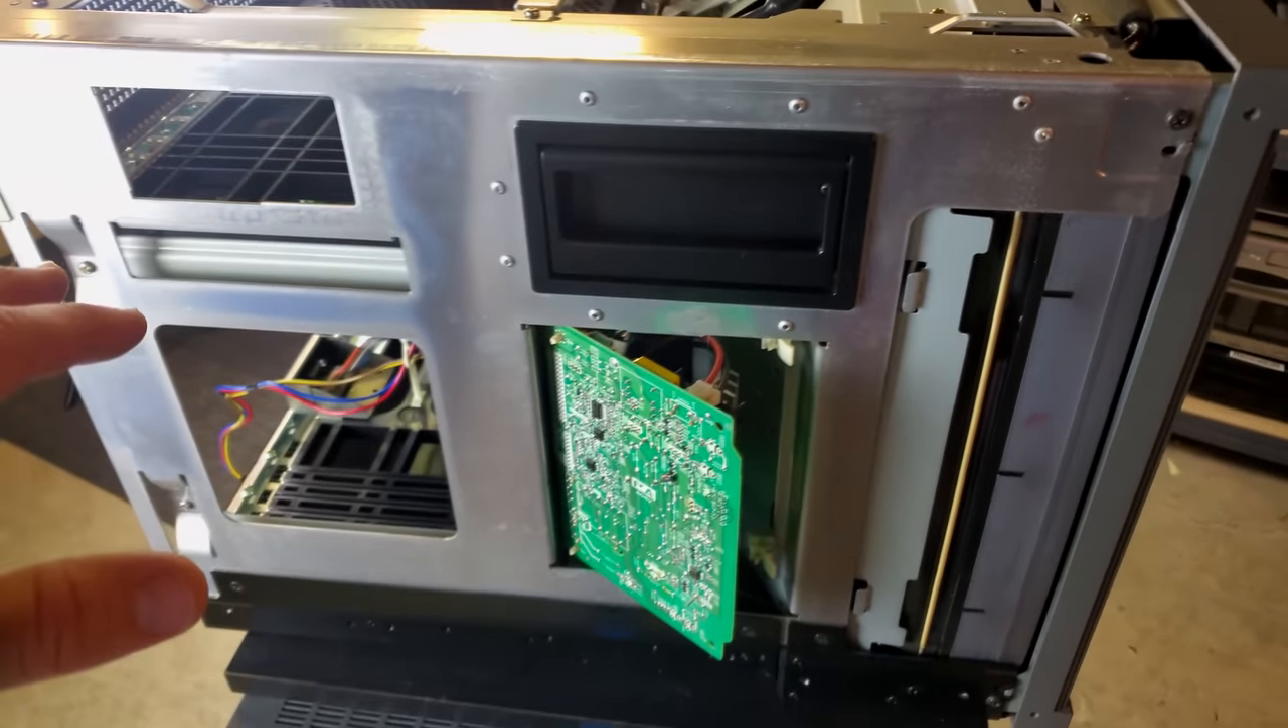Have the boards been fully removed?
No.